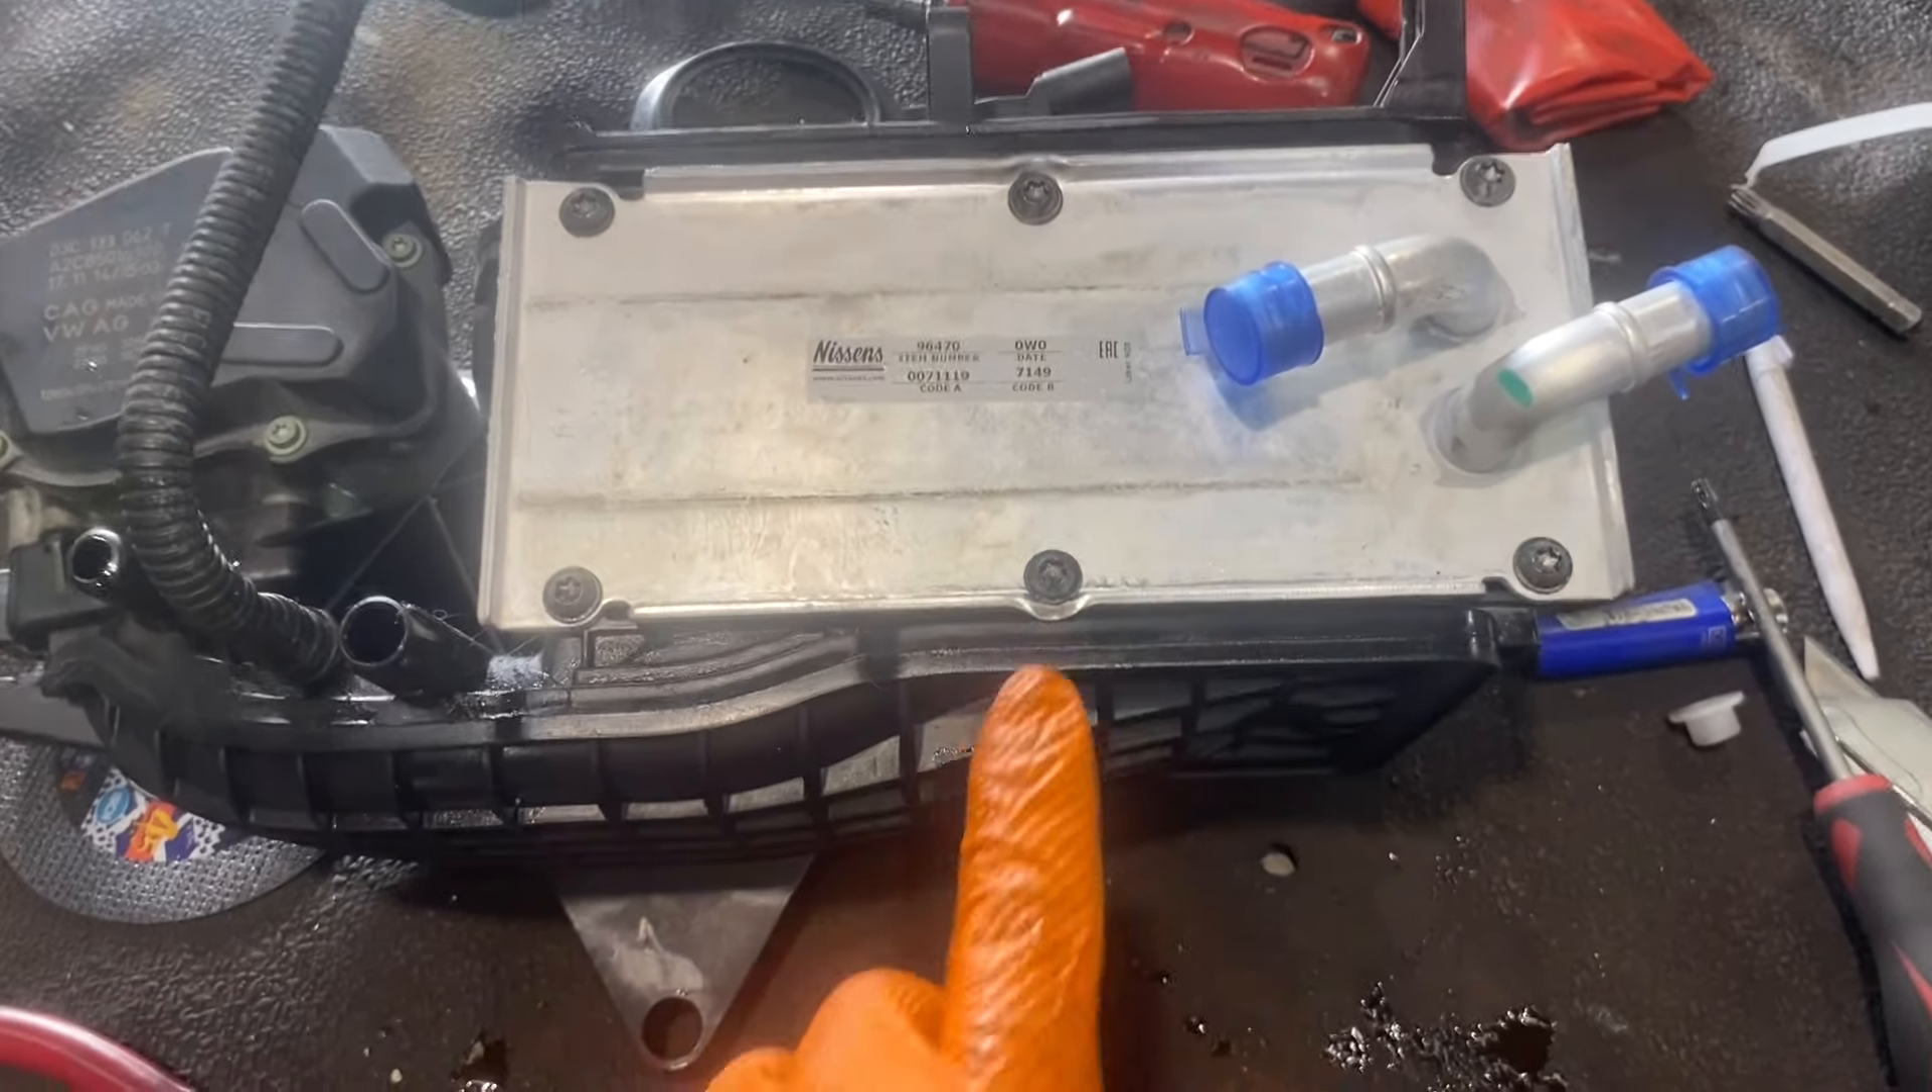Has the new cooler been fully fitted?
Yes.